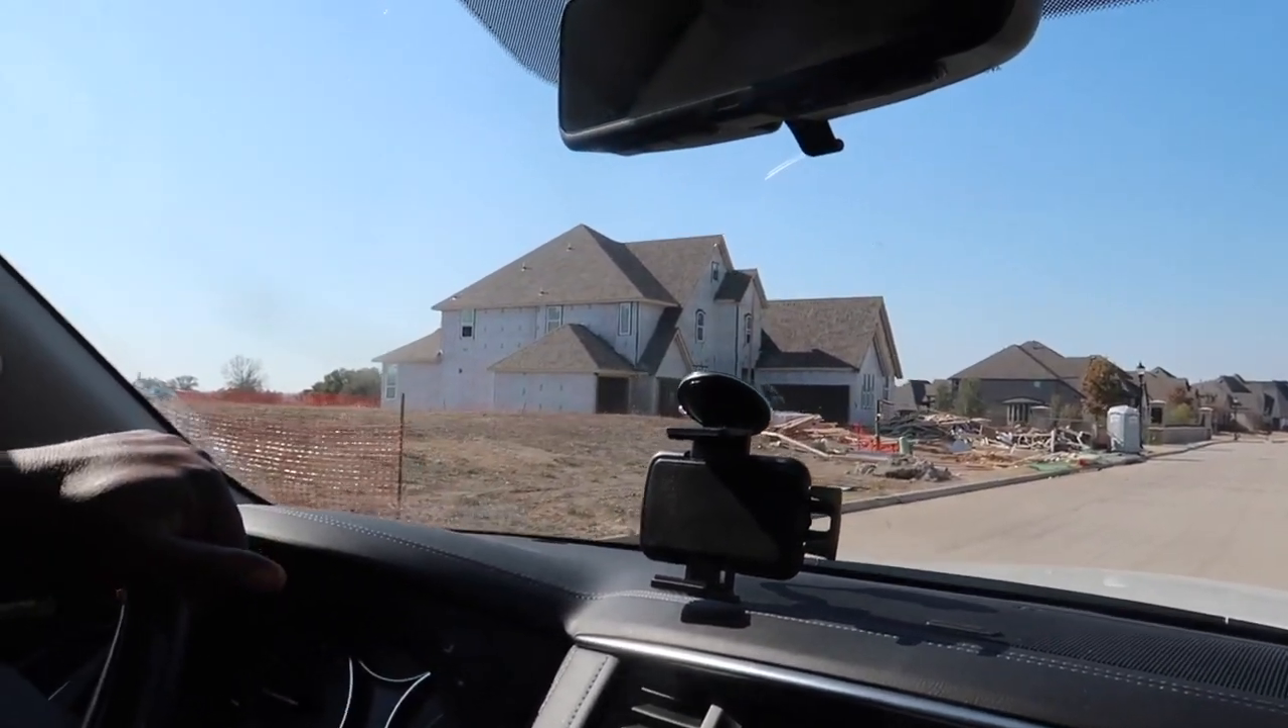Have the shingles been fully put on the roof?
Yes.